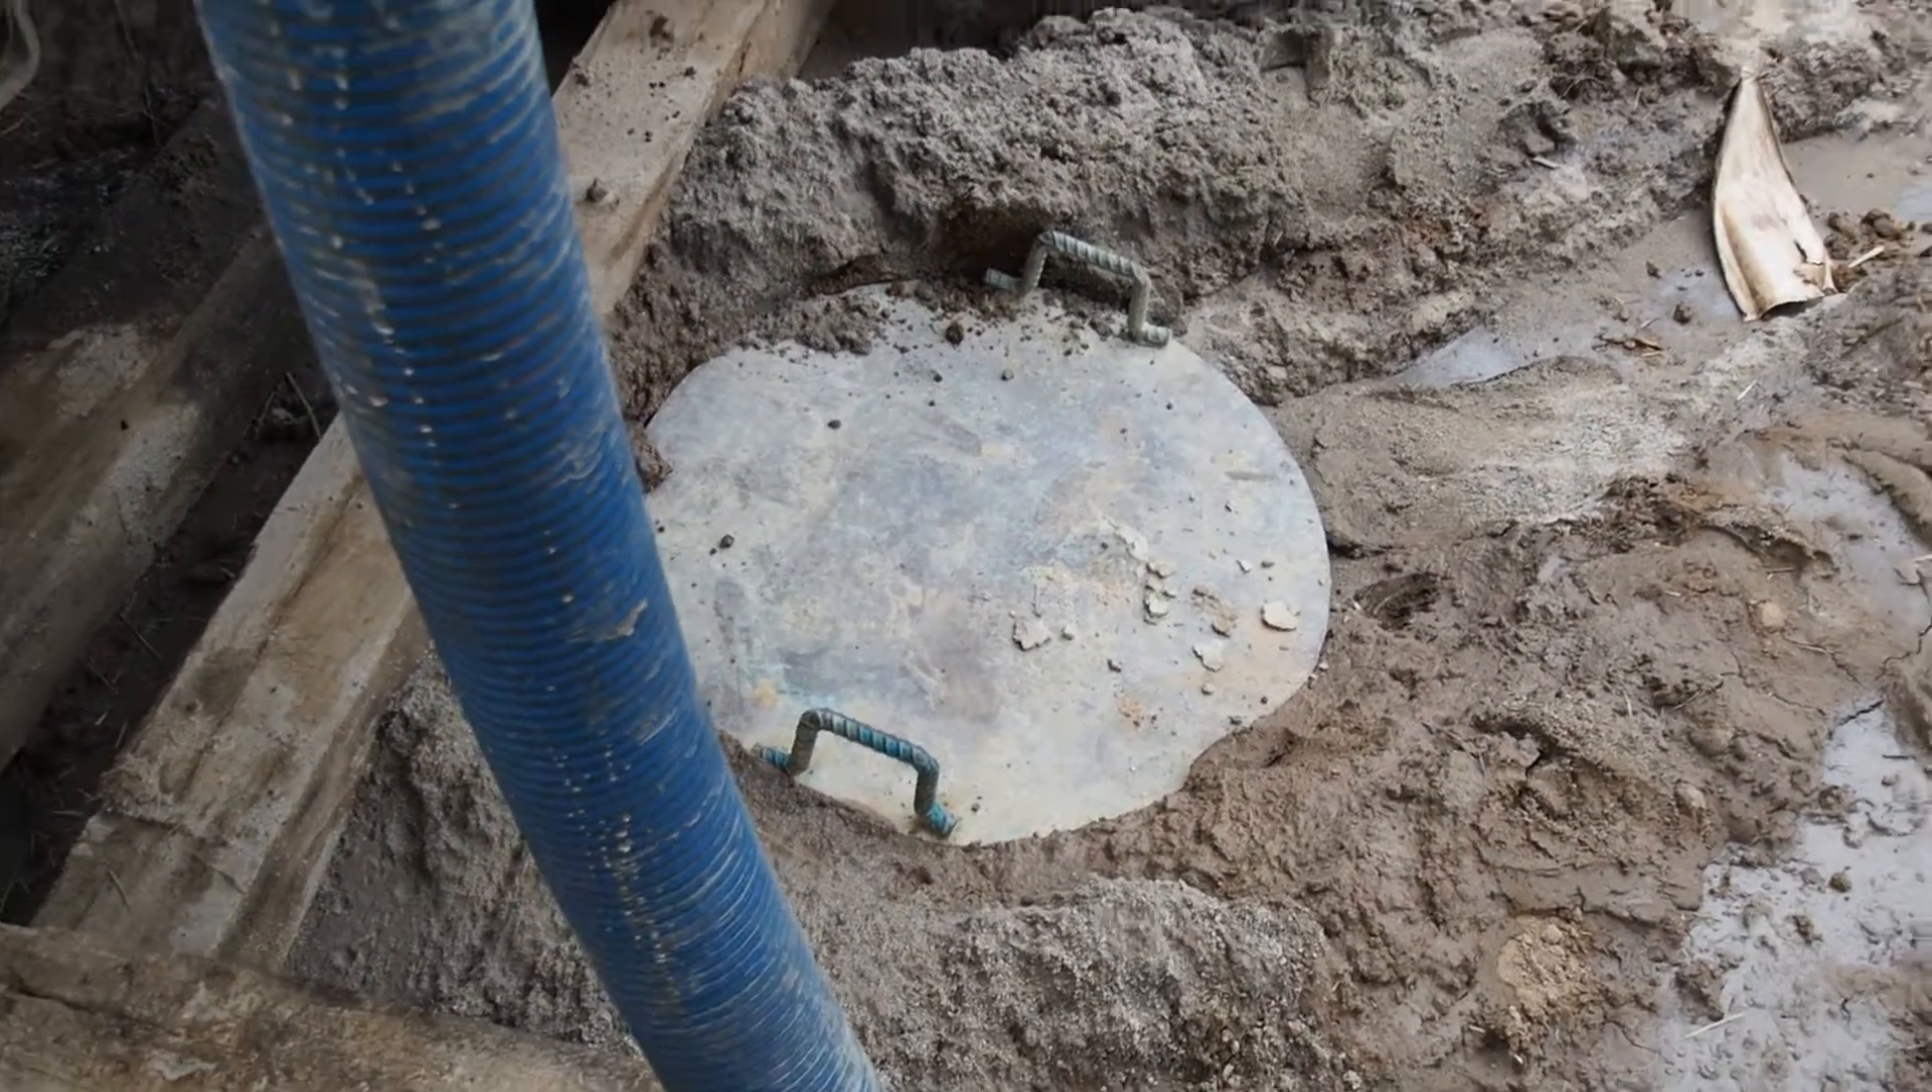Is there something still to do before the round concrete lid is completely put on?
No.